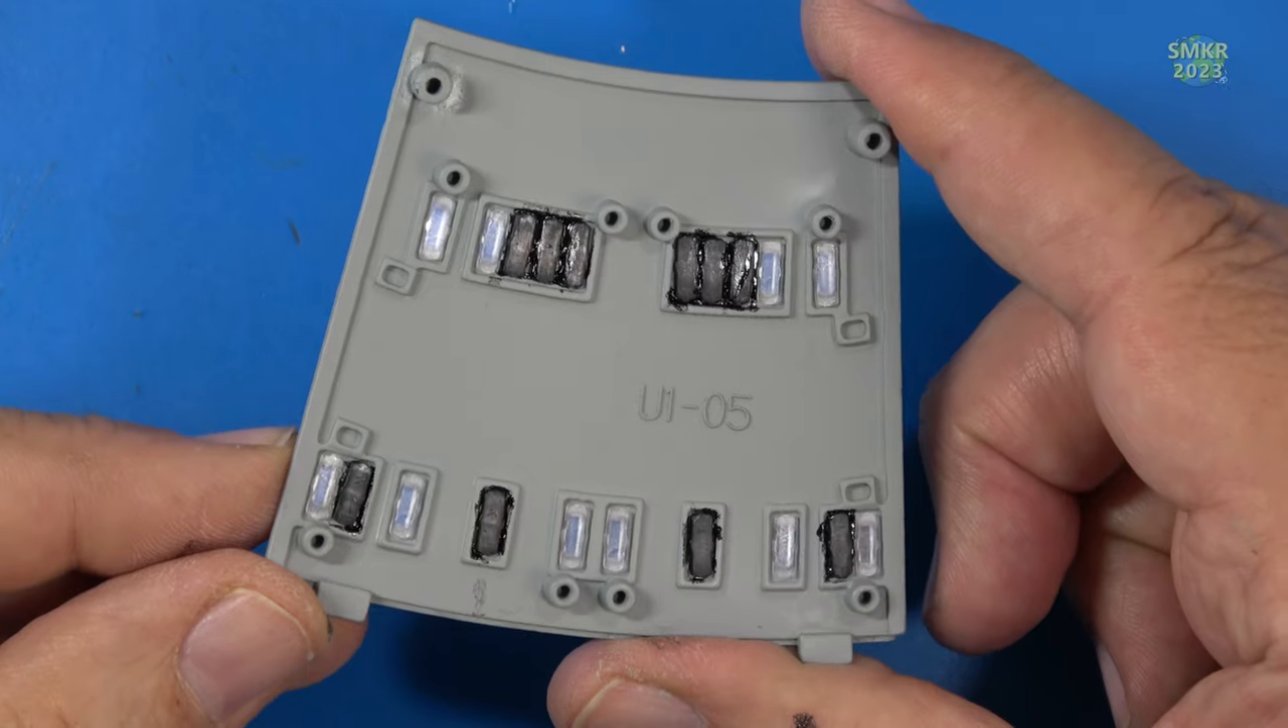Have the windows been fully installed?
Yes.